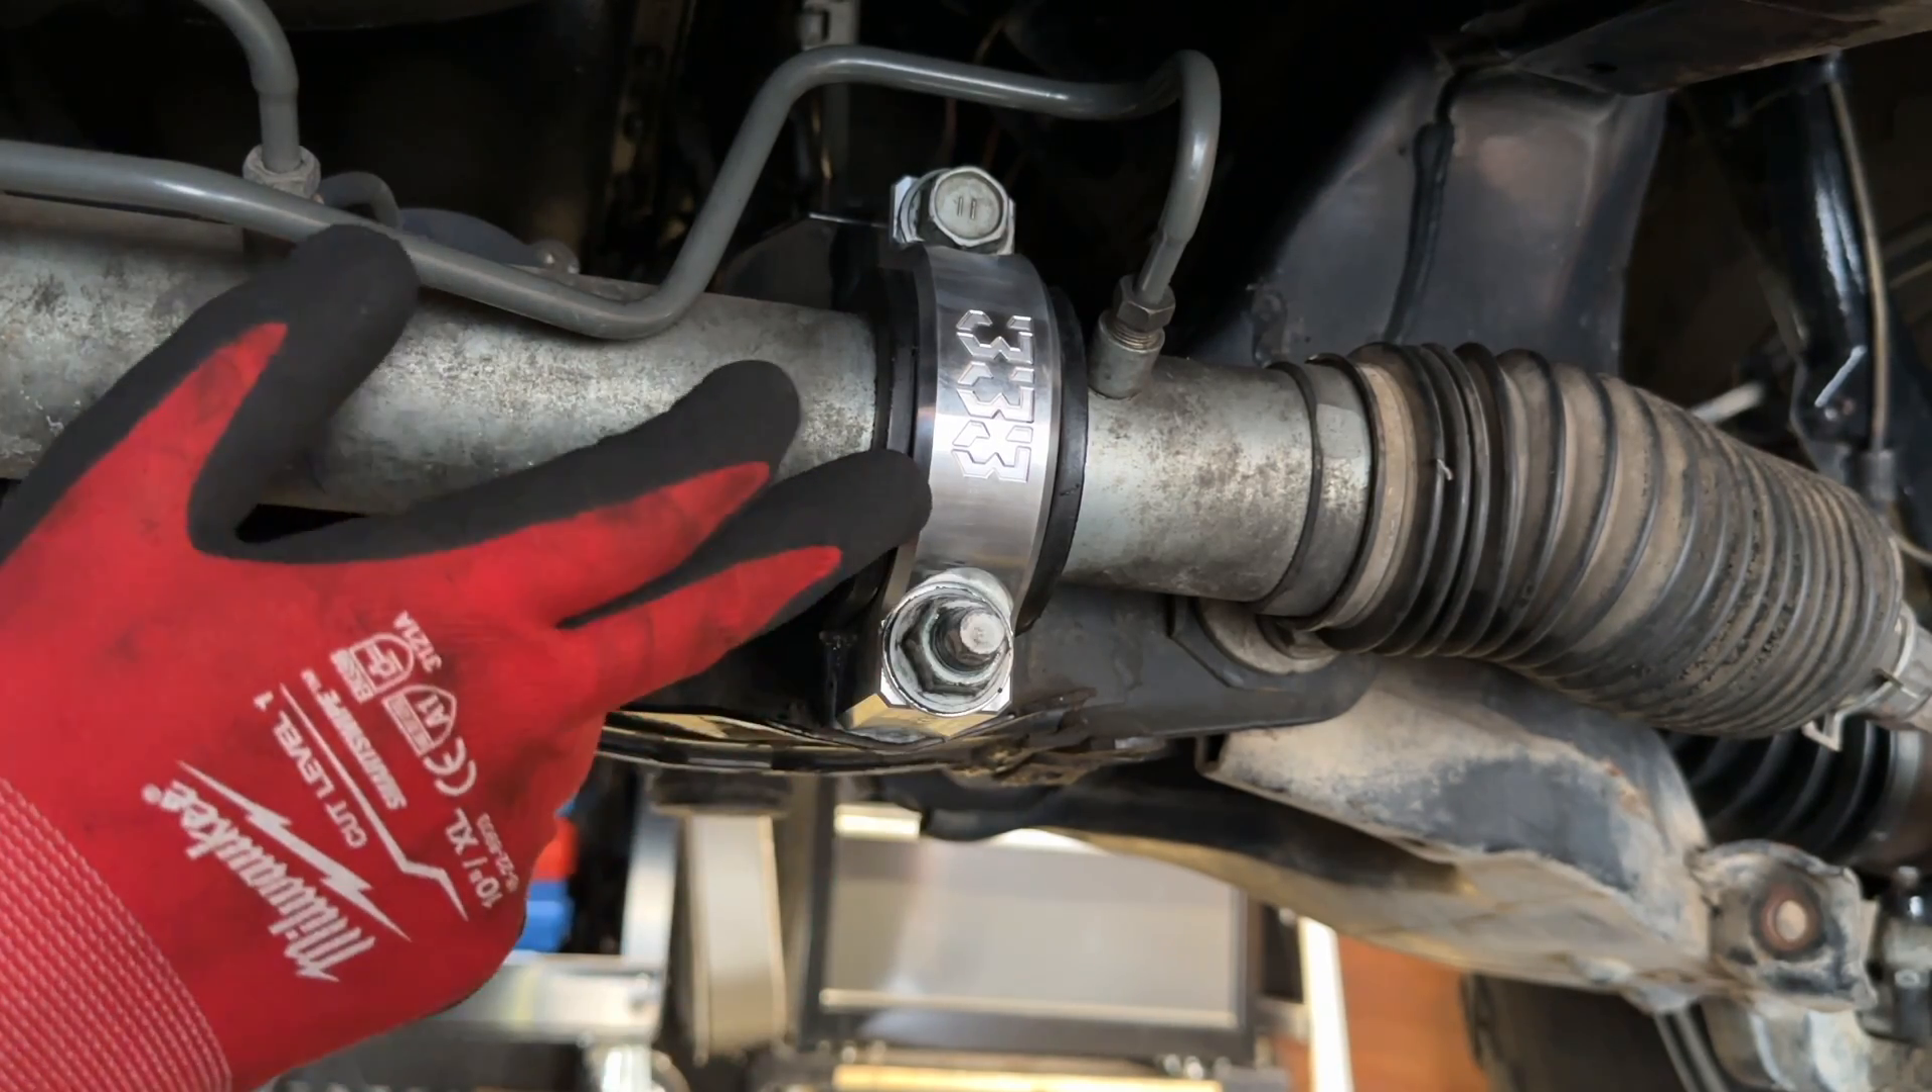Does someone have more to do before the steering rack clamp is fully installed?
No.